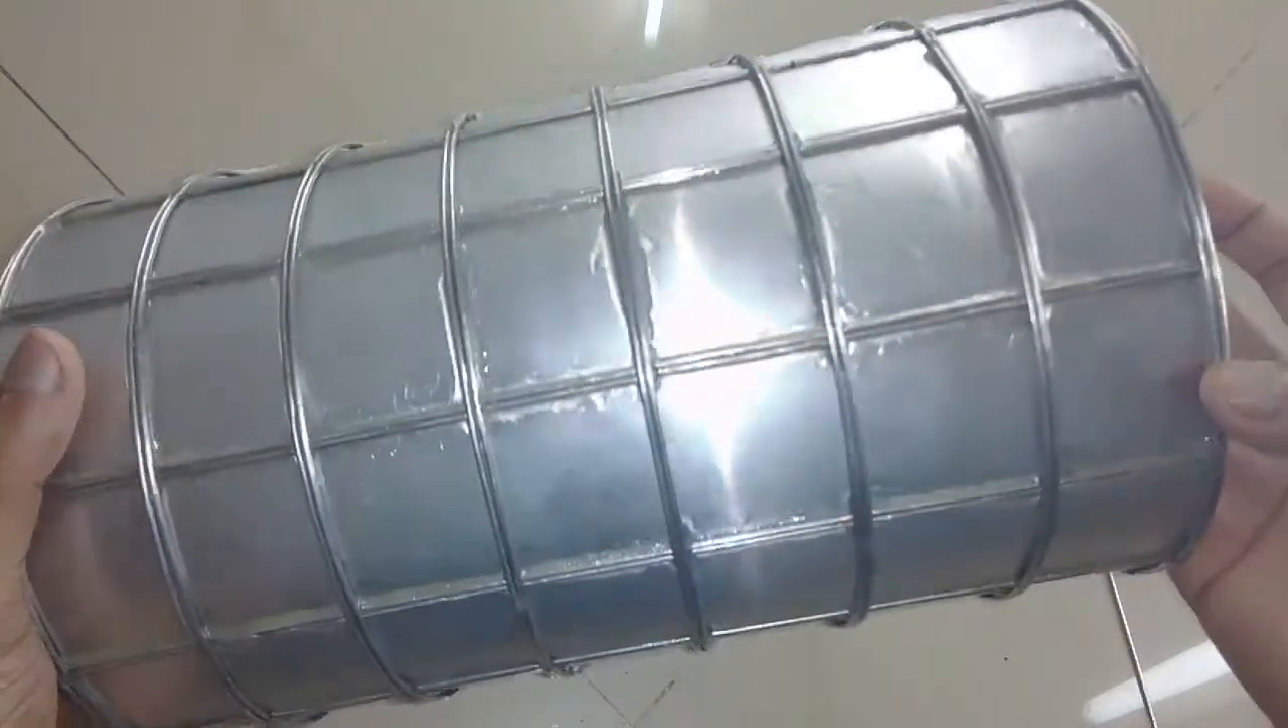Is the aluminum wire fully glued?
Yes.